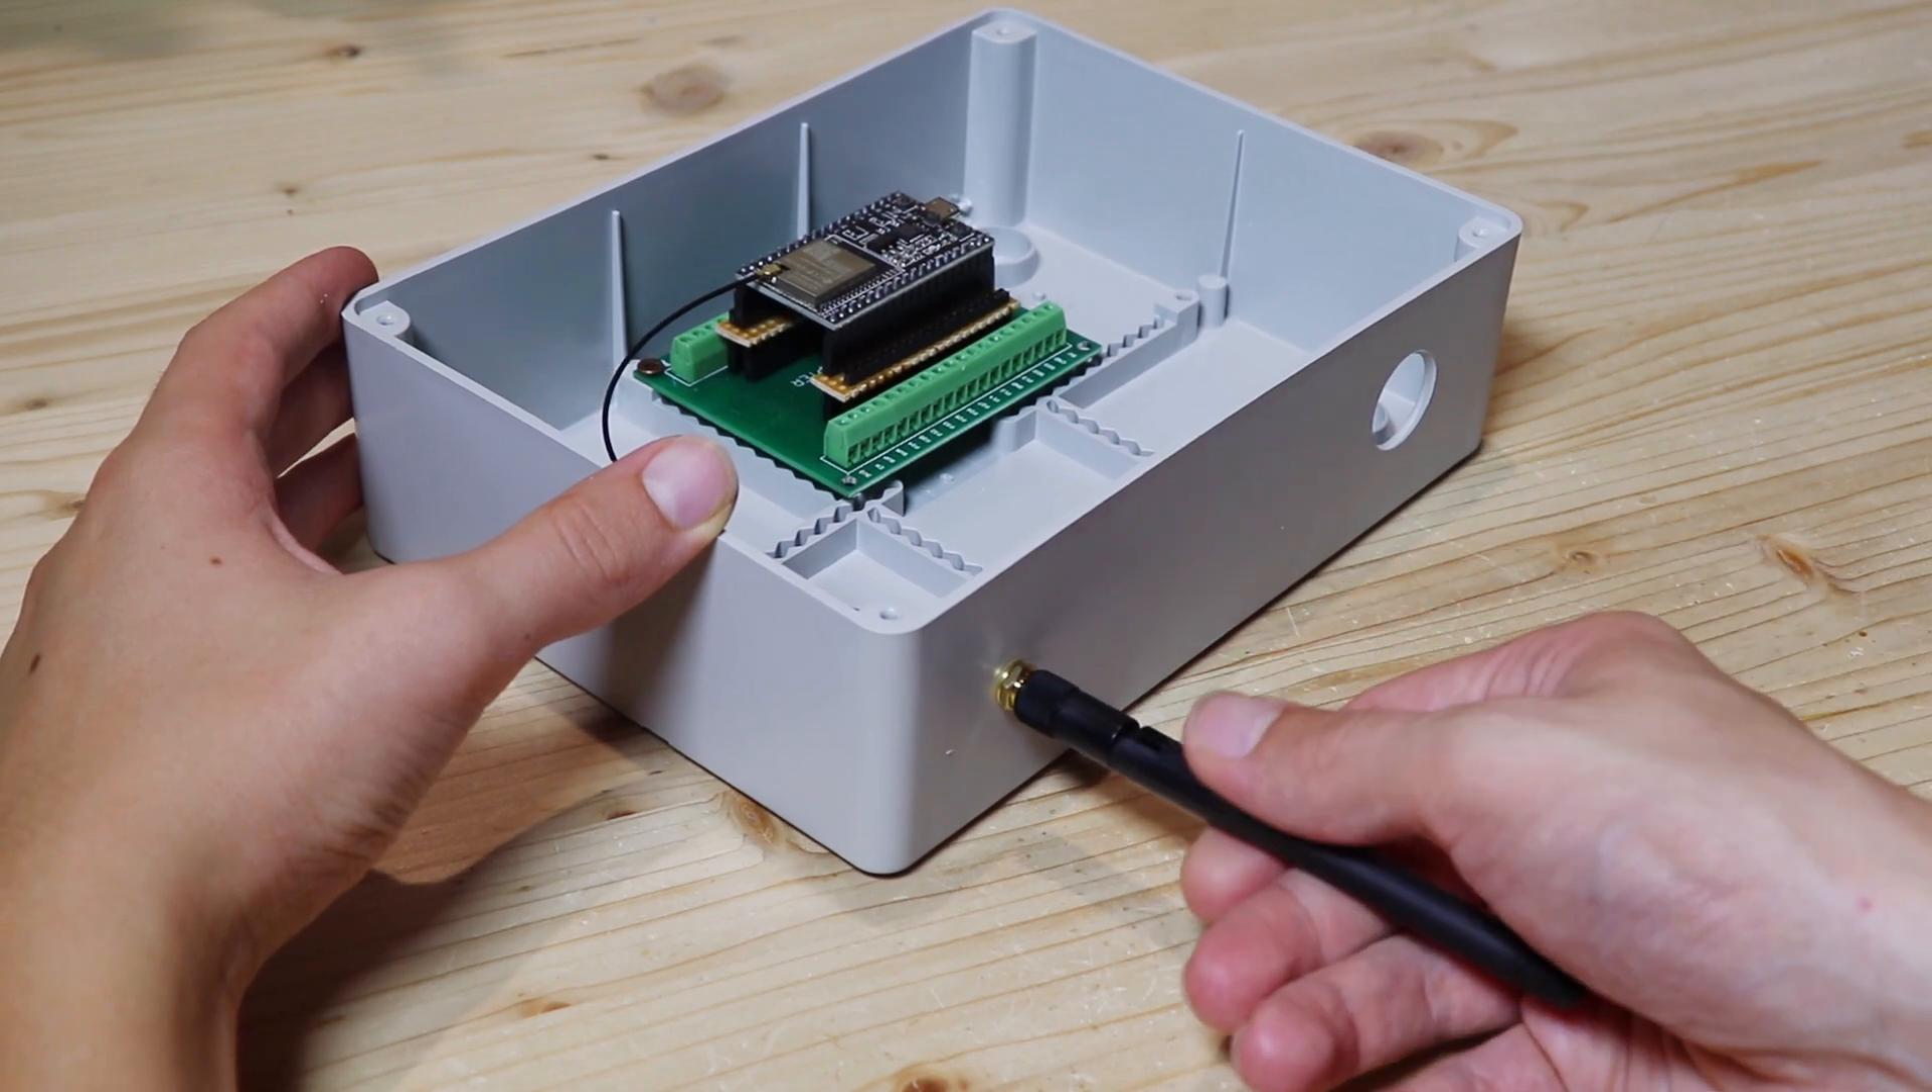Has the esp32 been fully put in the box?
Yes.